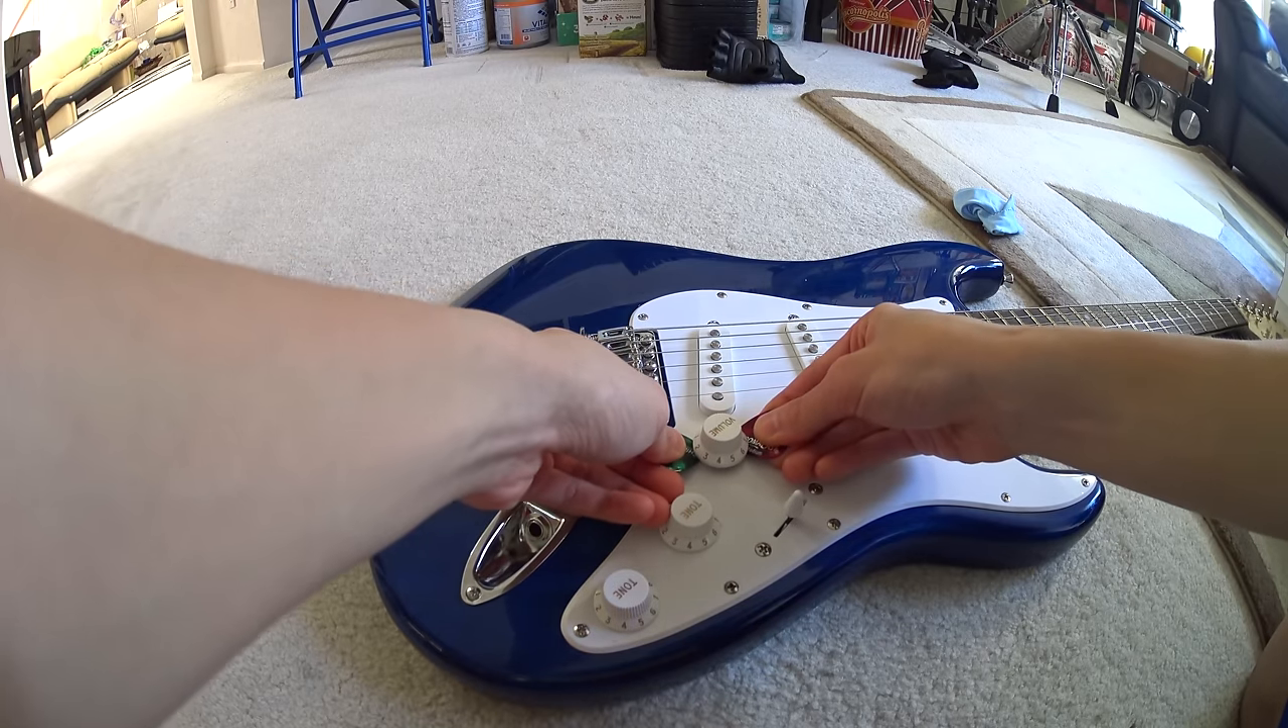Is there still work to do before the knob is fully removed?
Yes.